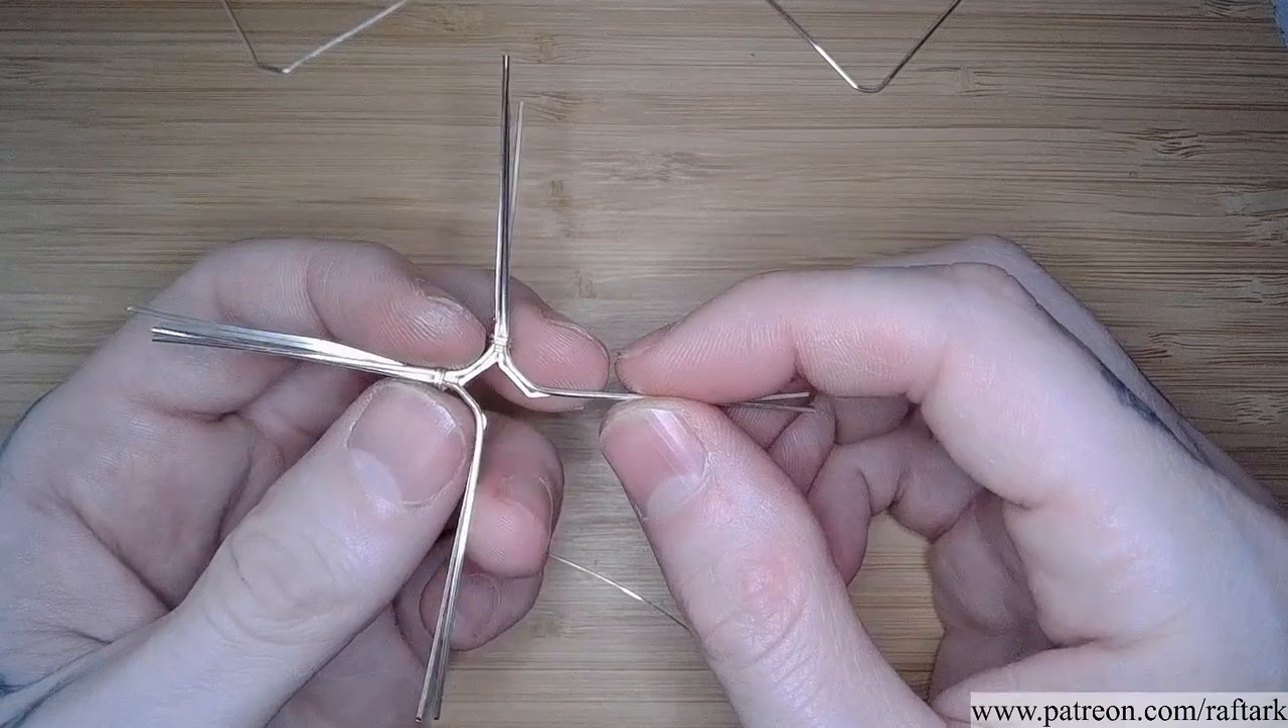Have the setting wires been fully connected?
No.